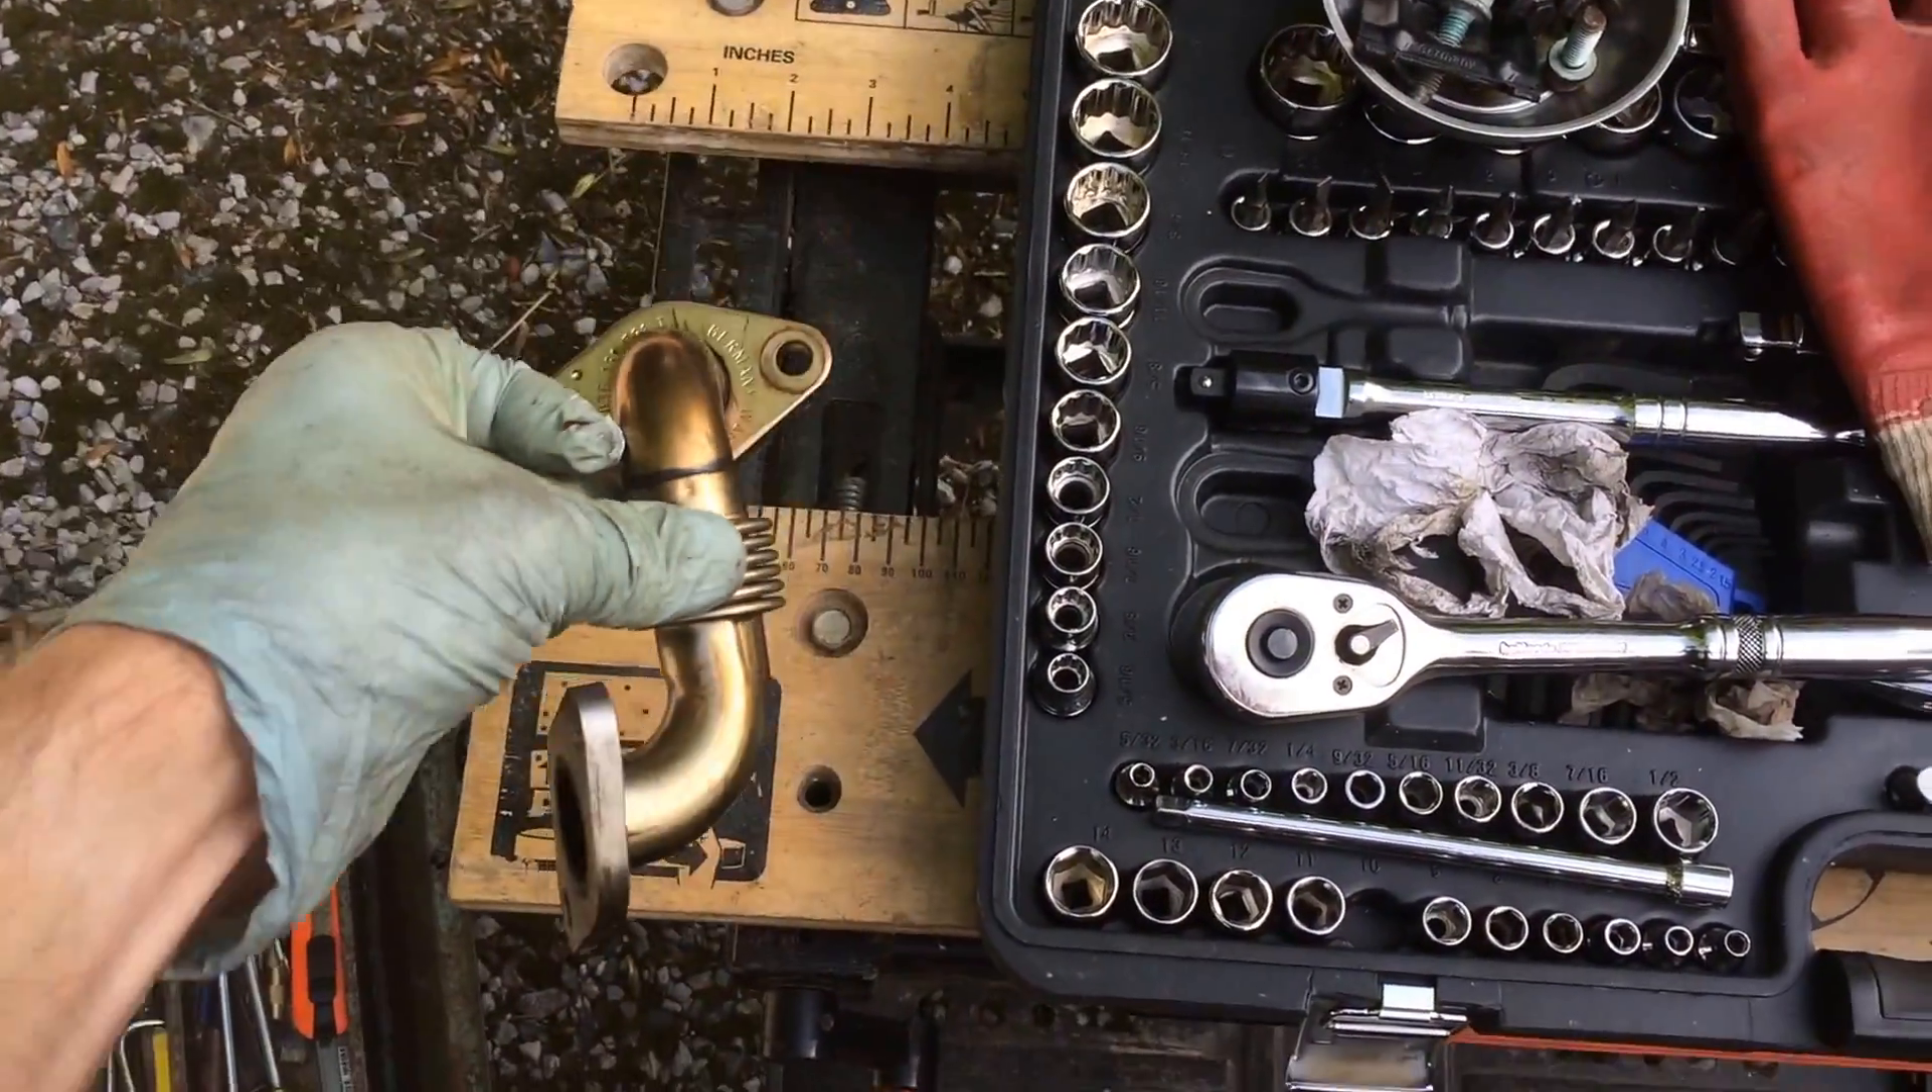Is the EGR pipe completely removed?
Yes.